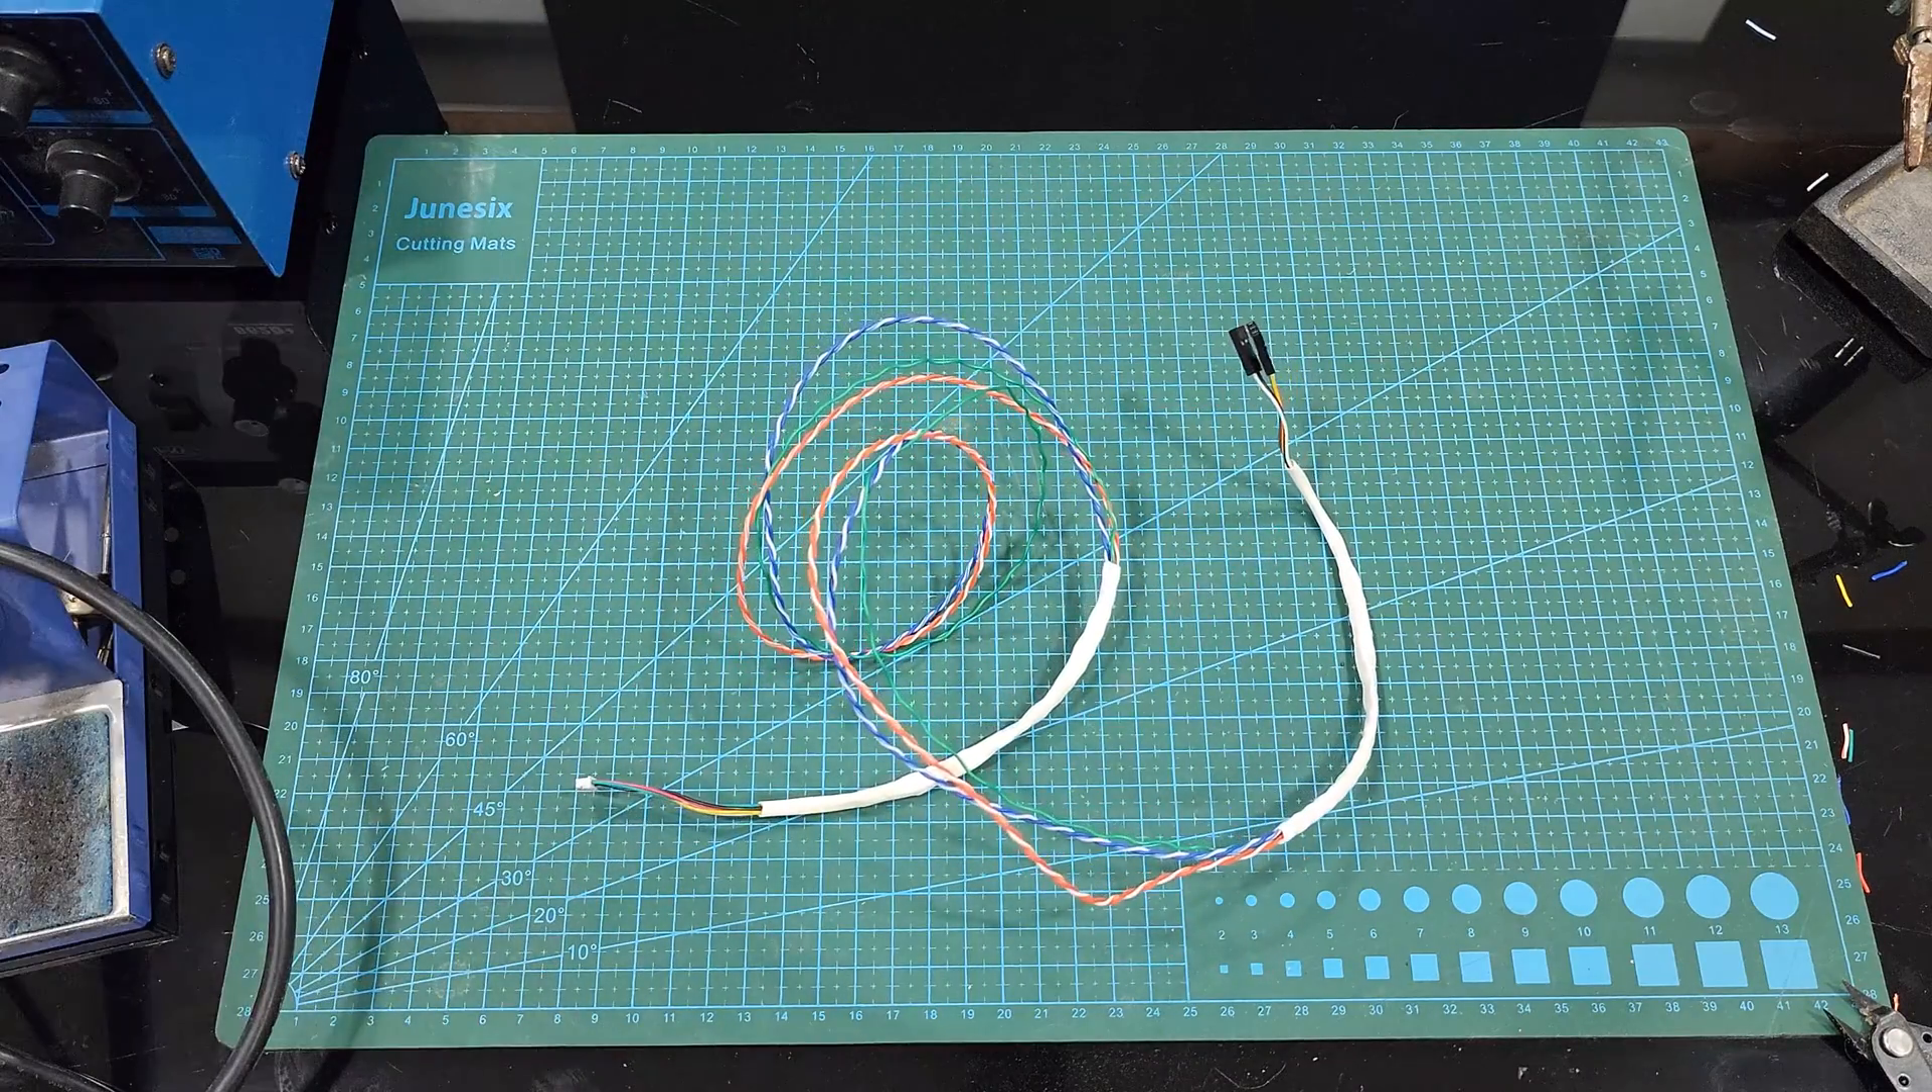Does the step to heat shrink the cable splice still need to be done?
No.